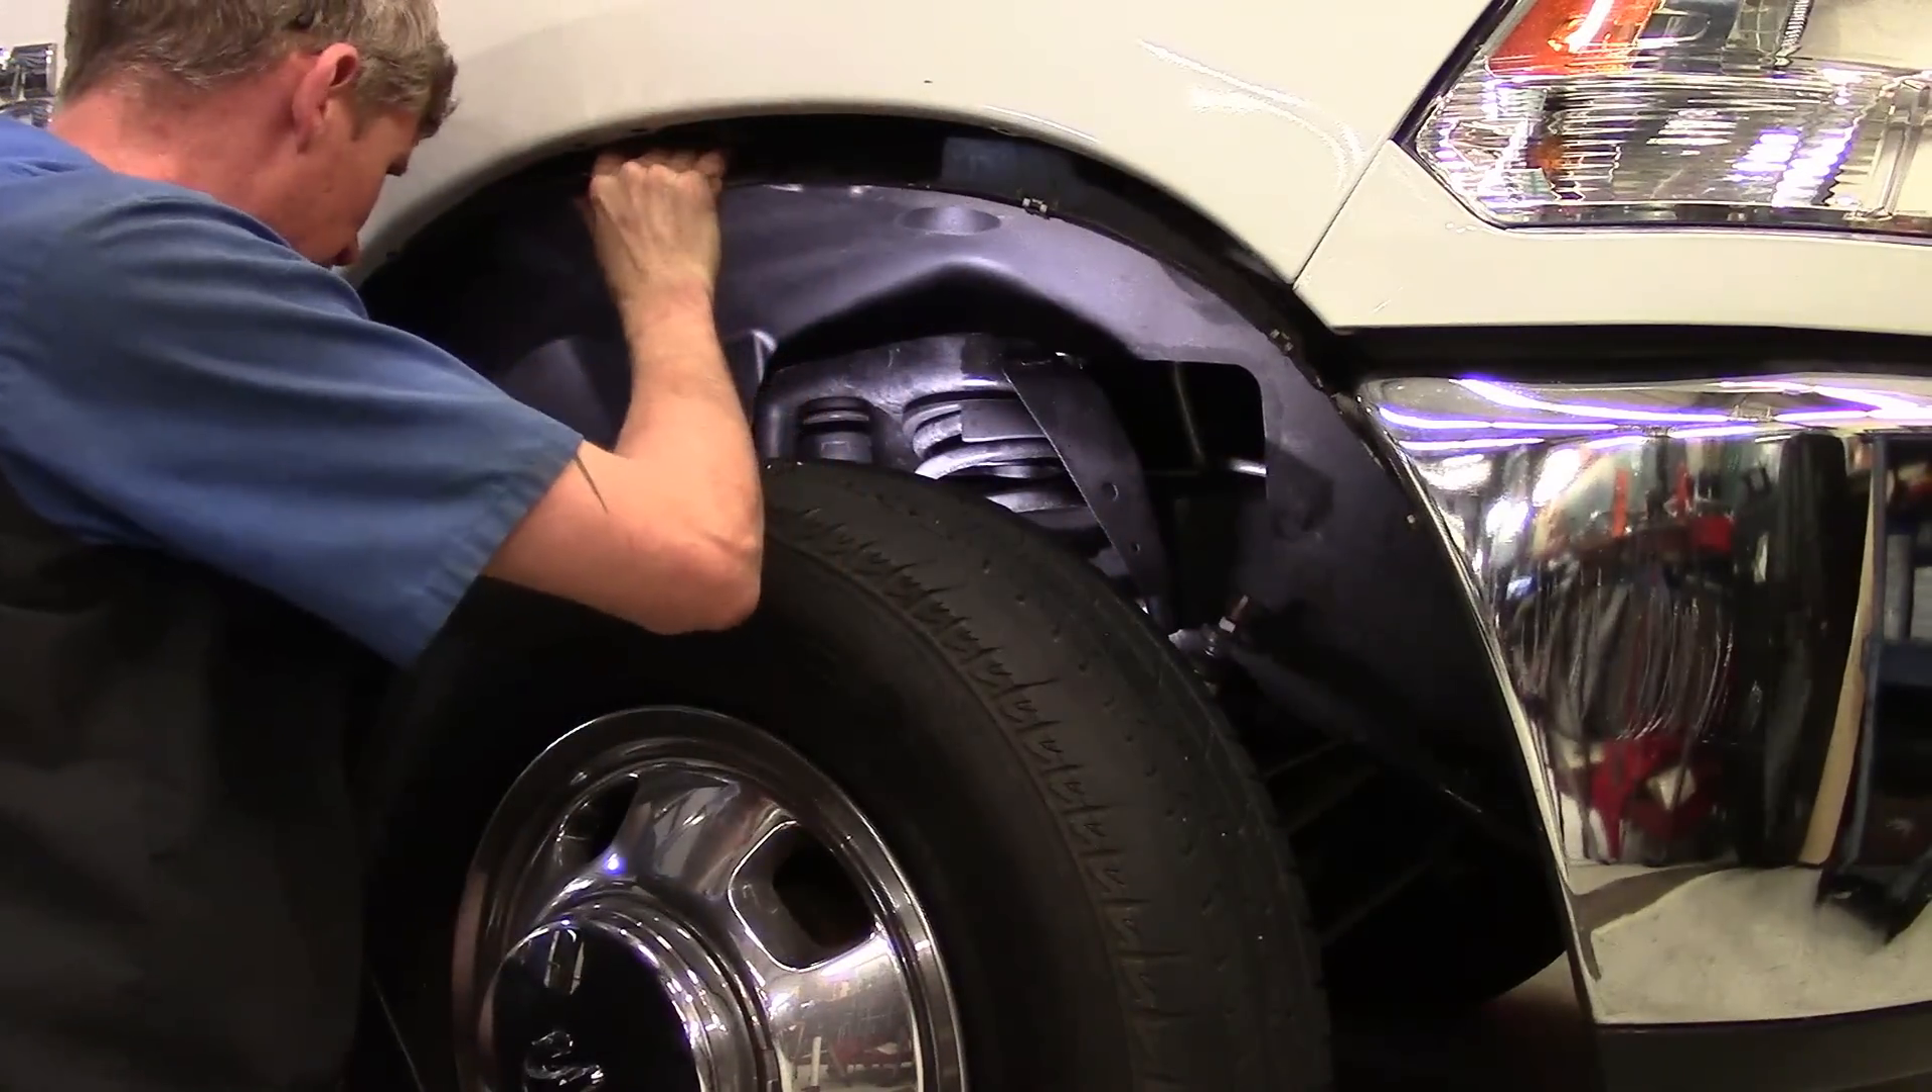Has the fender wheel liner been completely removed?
No.